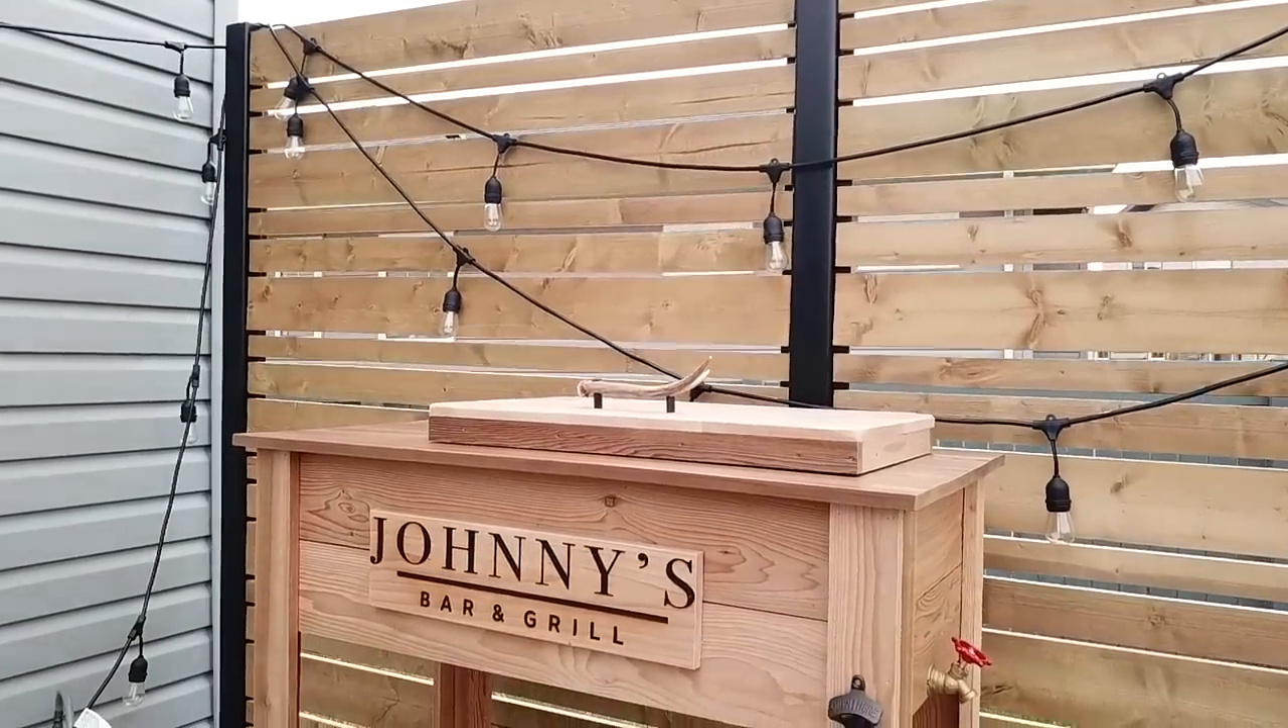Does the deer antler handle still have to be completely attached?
No.